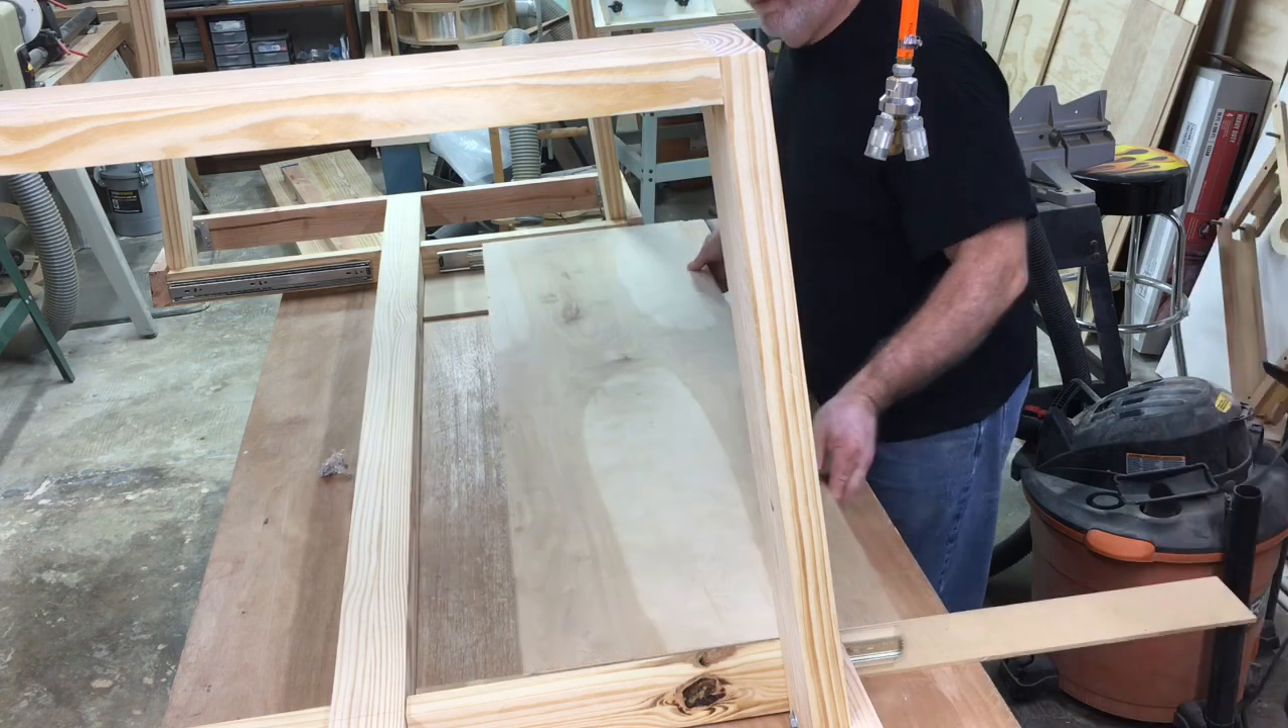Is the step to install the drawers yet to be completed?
Yes.